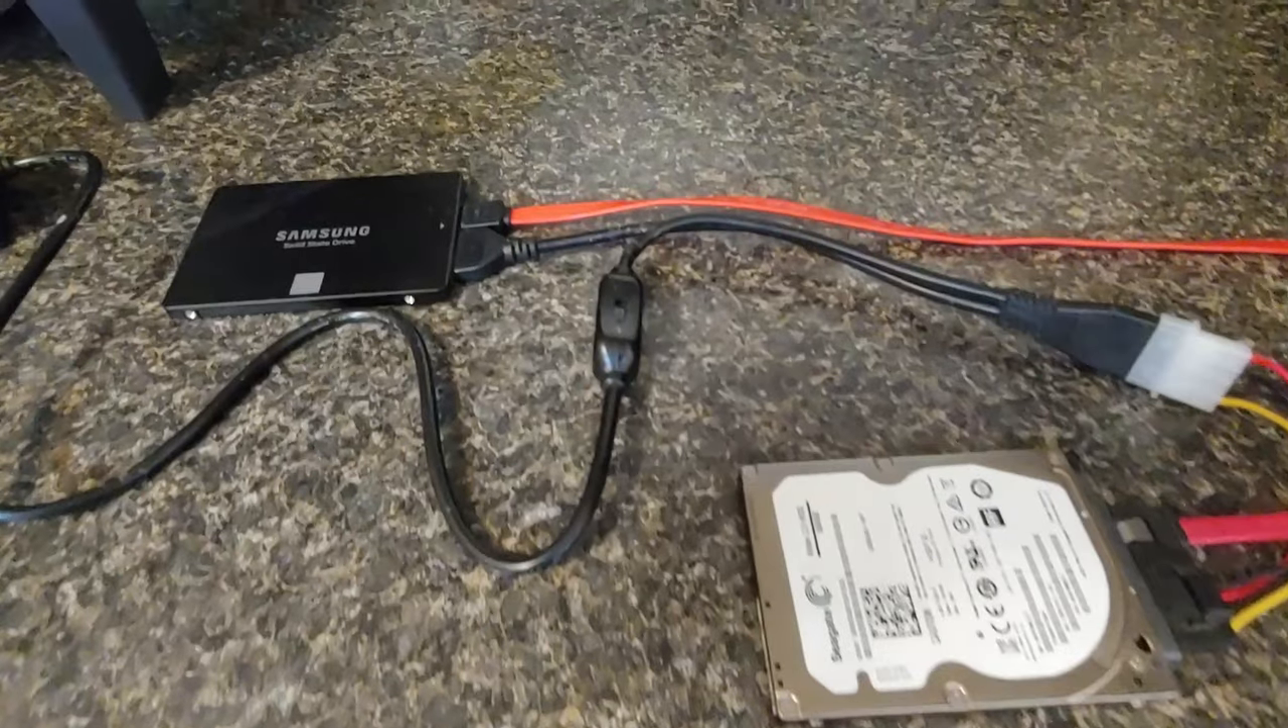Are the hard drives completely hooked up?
Yes.